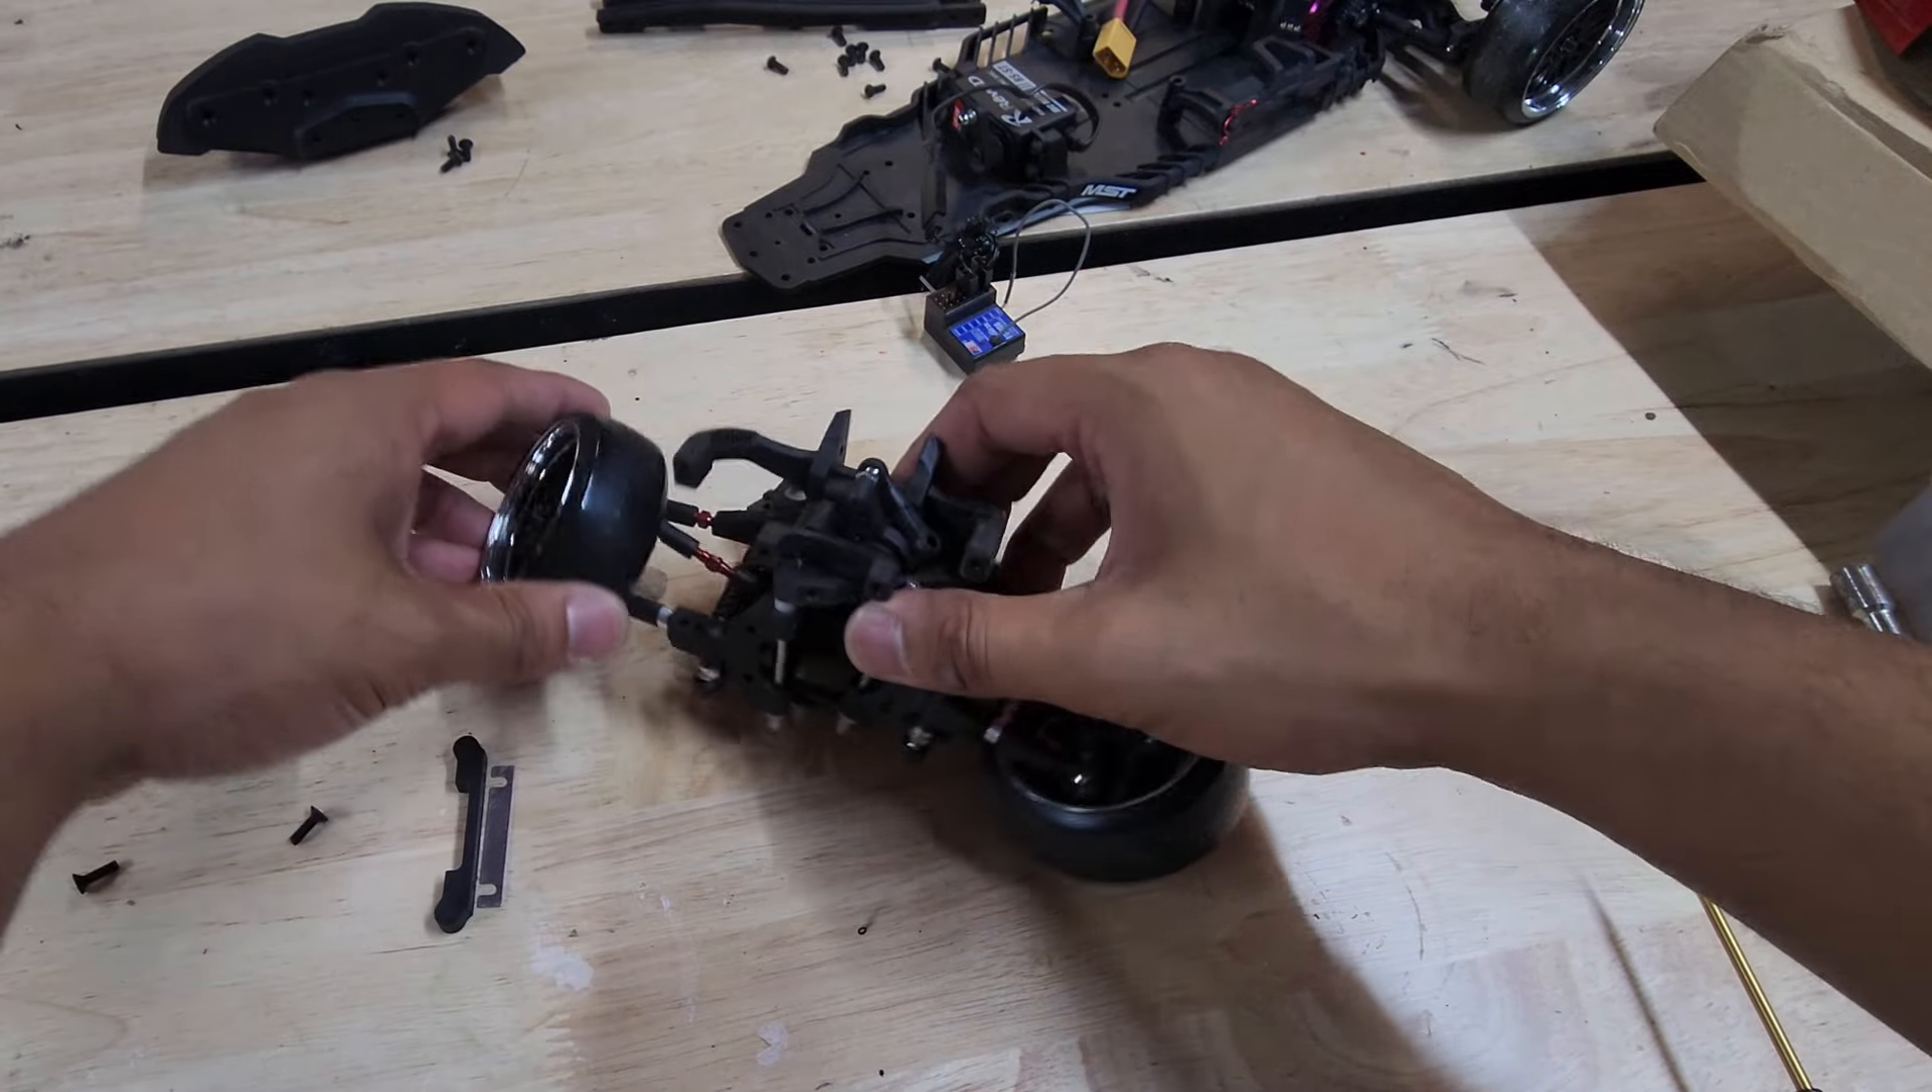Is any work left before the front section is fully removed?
No.